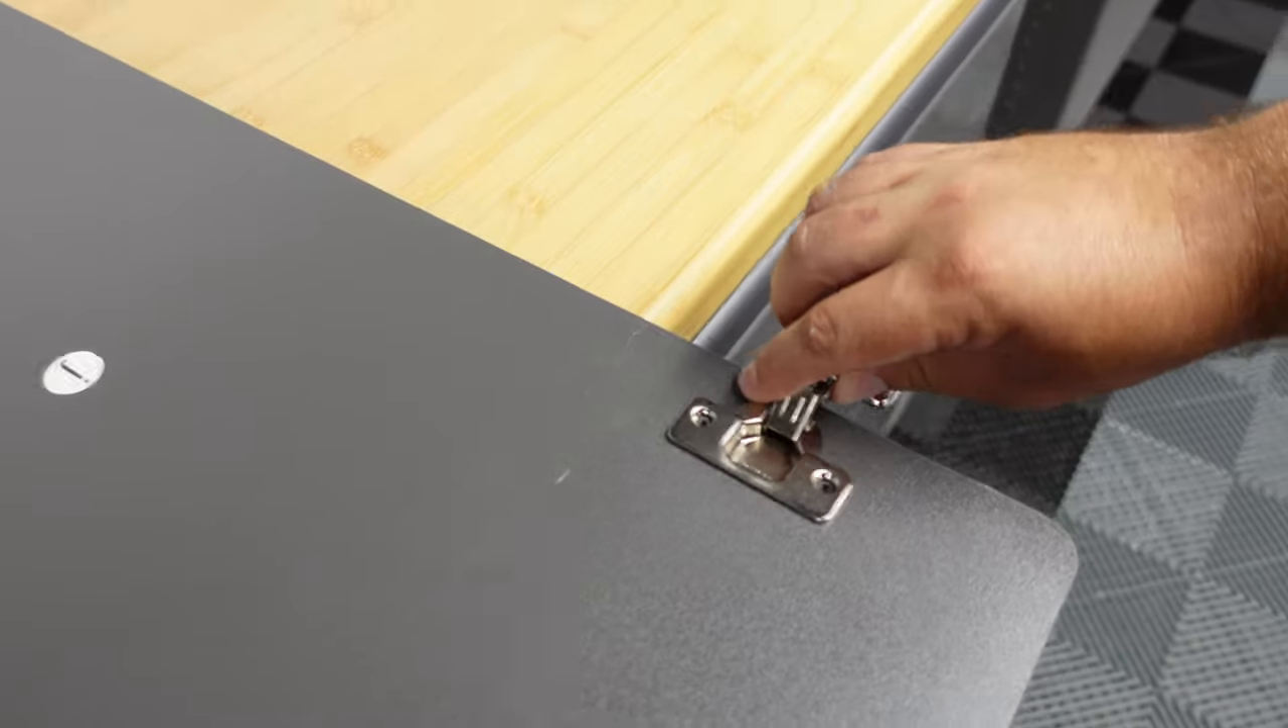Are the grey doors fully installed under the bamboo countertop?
No.